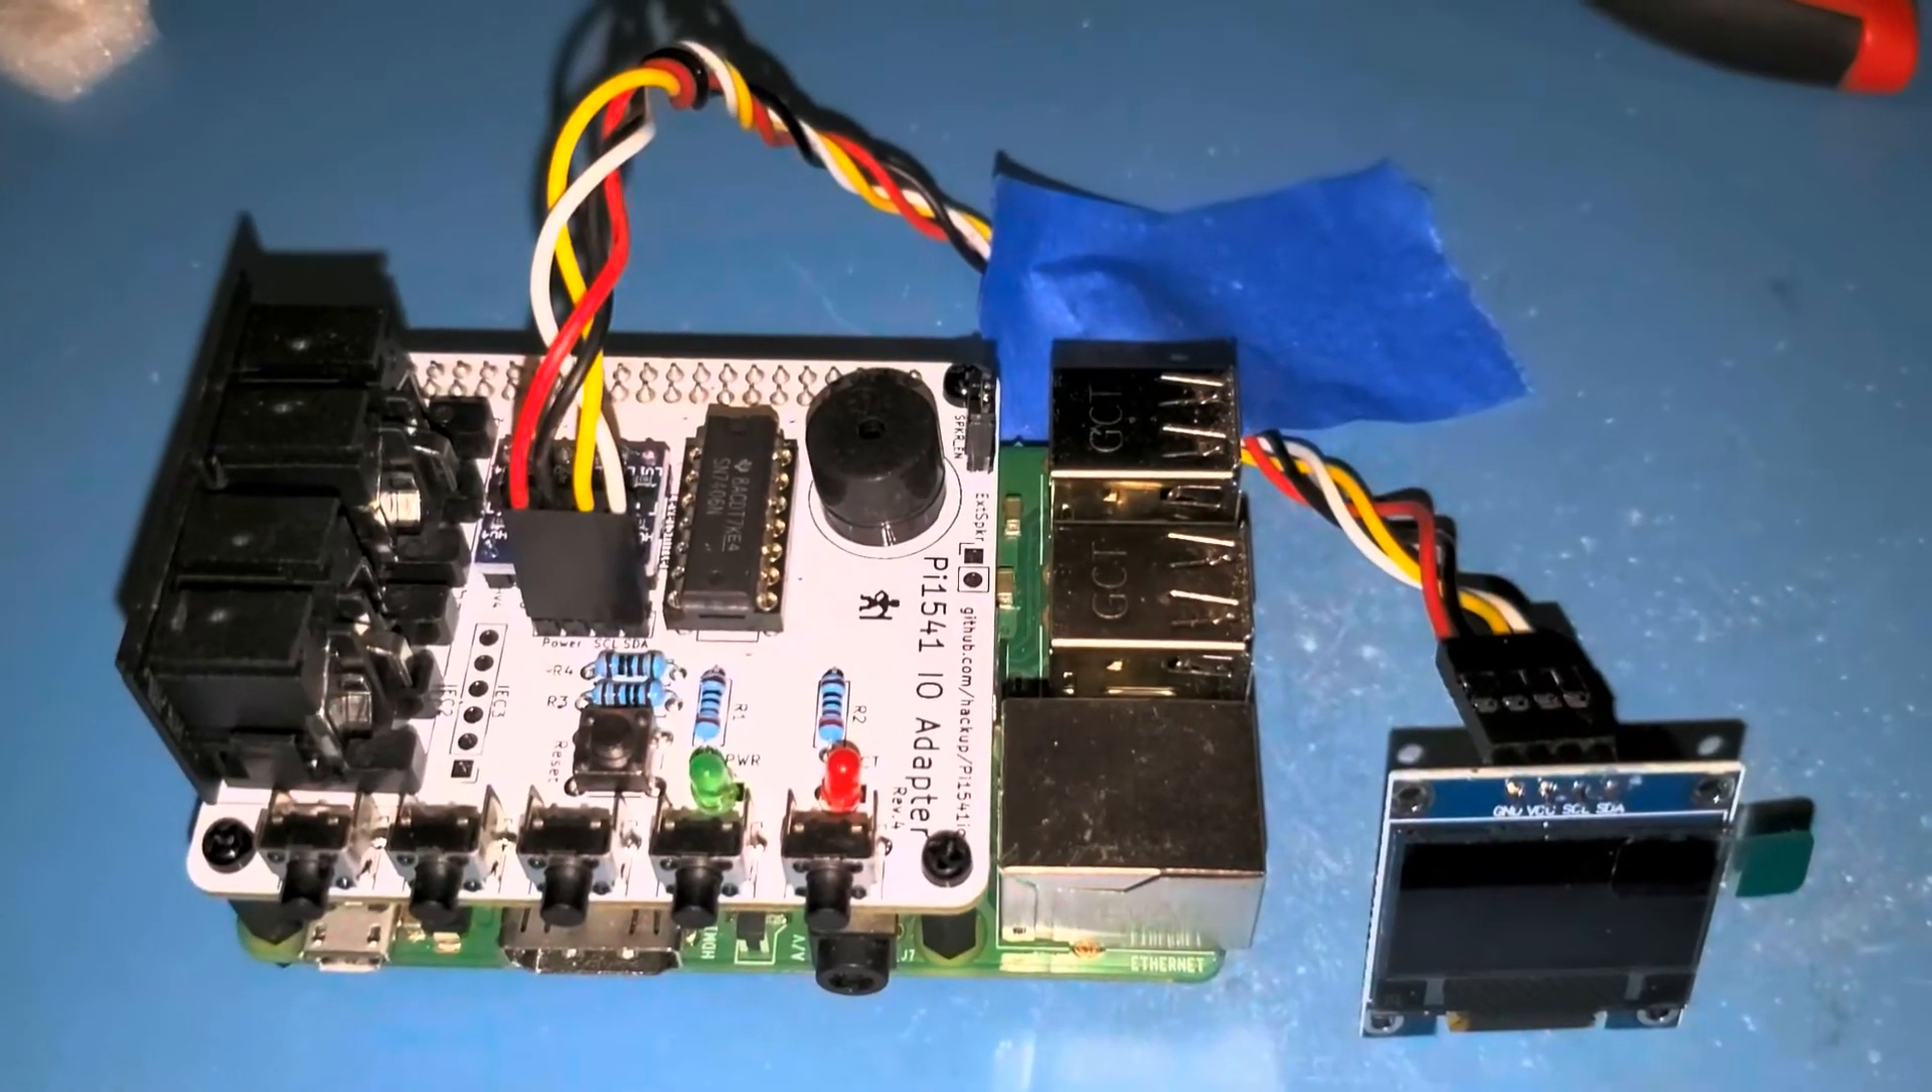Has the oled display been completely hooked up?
Yes.